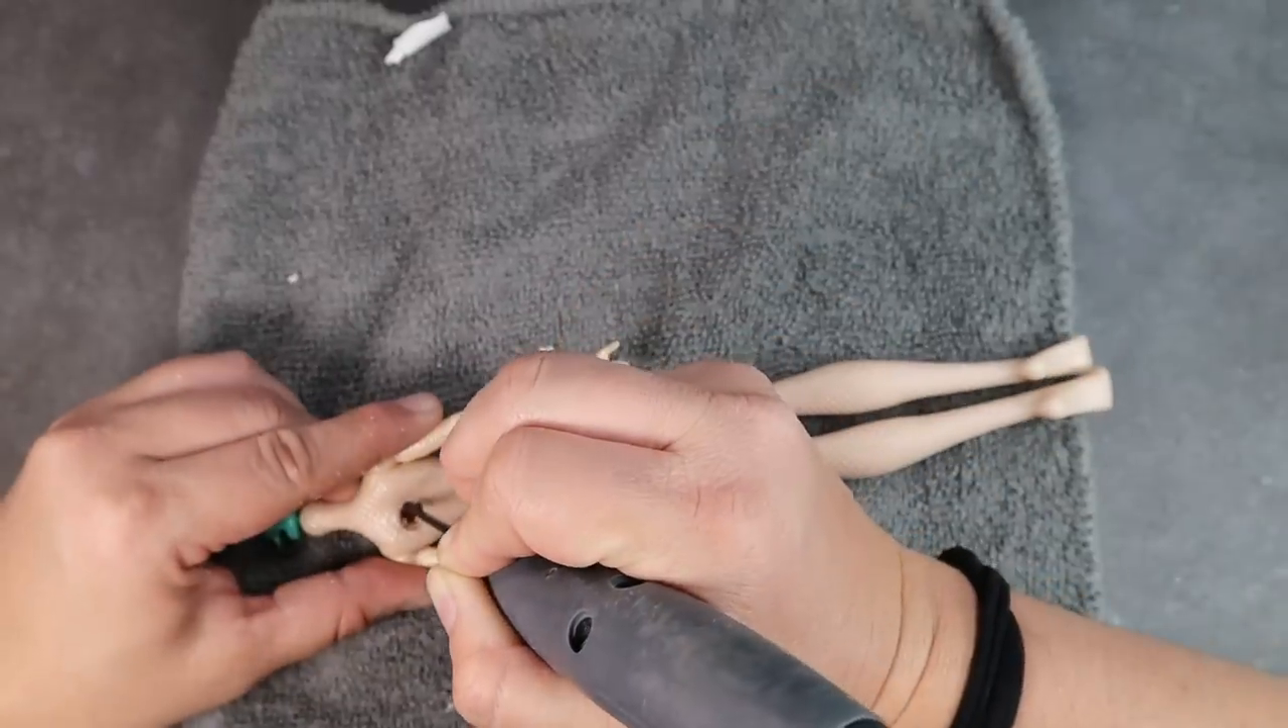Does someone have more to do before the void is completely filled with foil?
Yes.